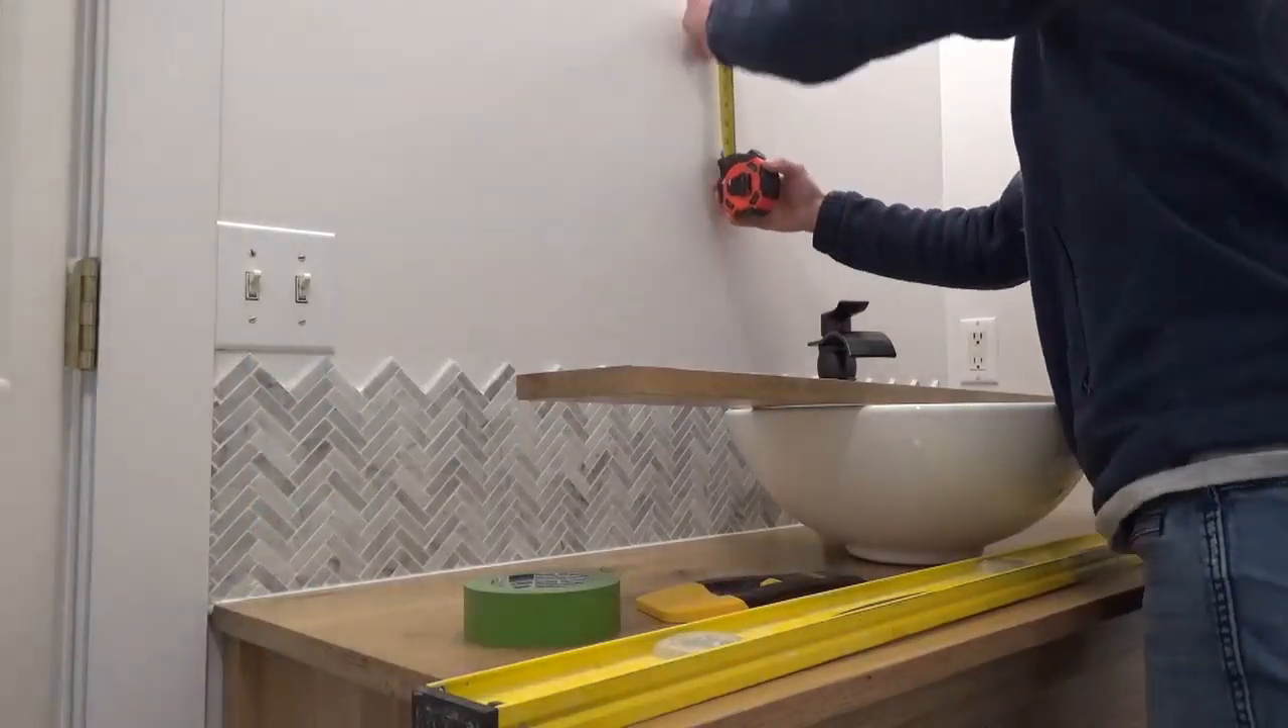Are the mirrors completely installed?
No.